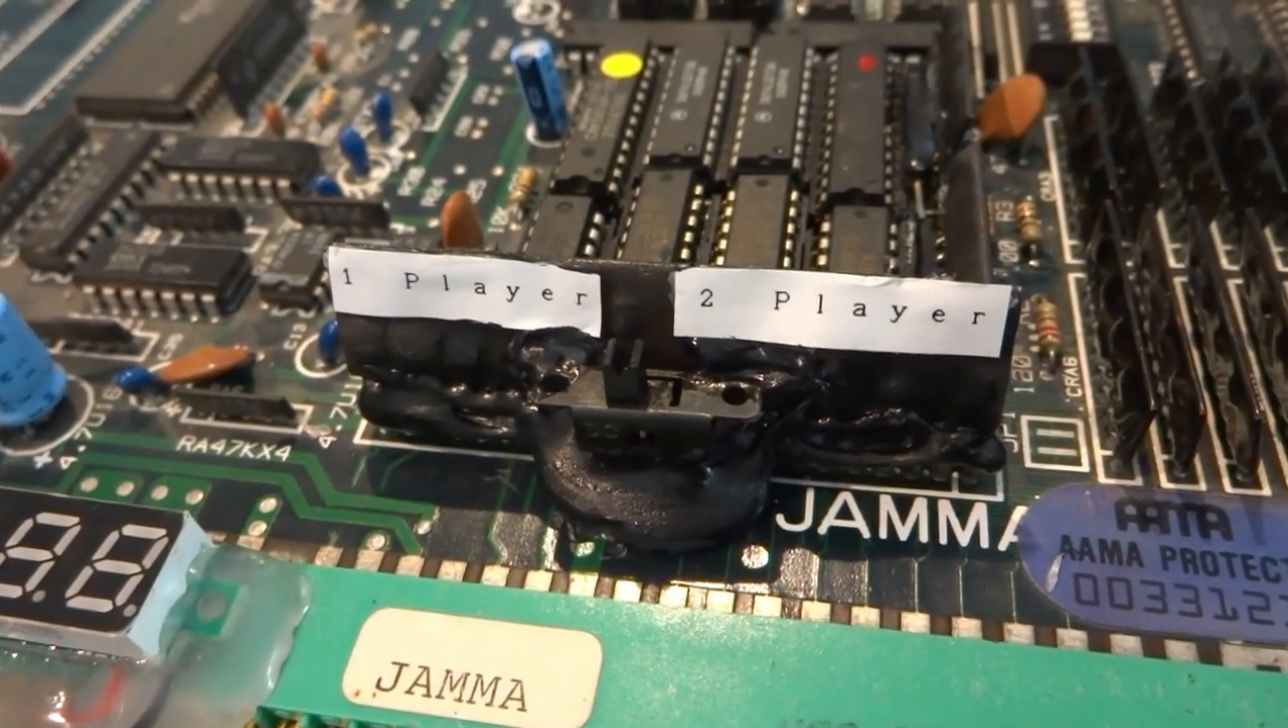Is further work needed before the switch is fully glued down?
No.